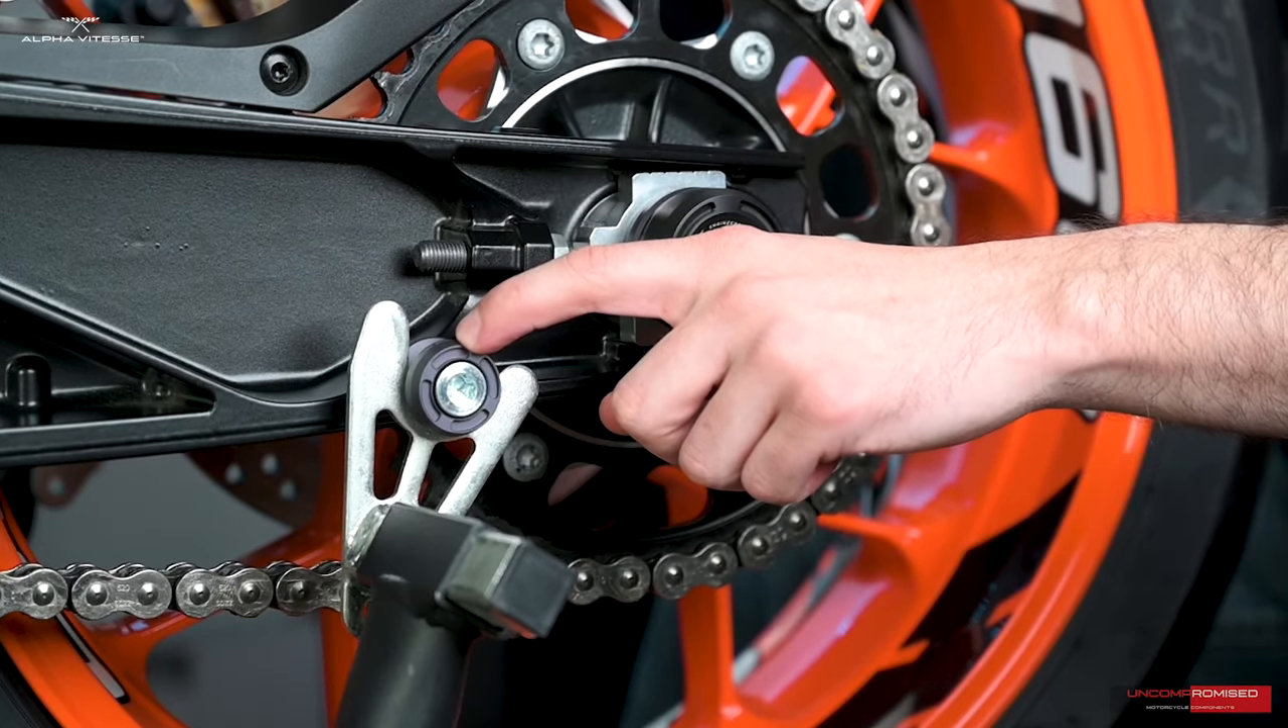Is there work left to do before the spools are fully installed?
No.